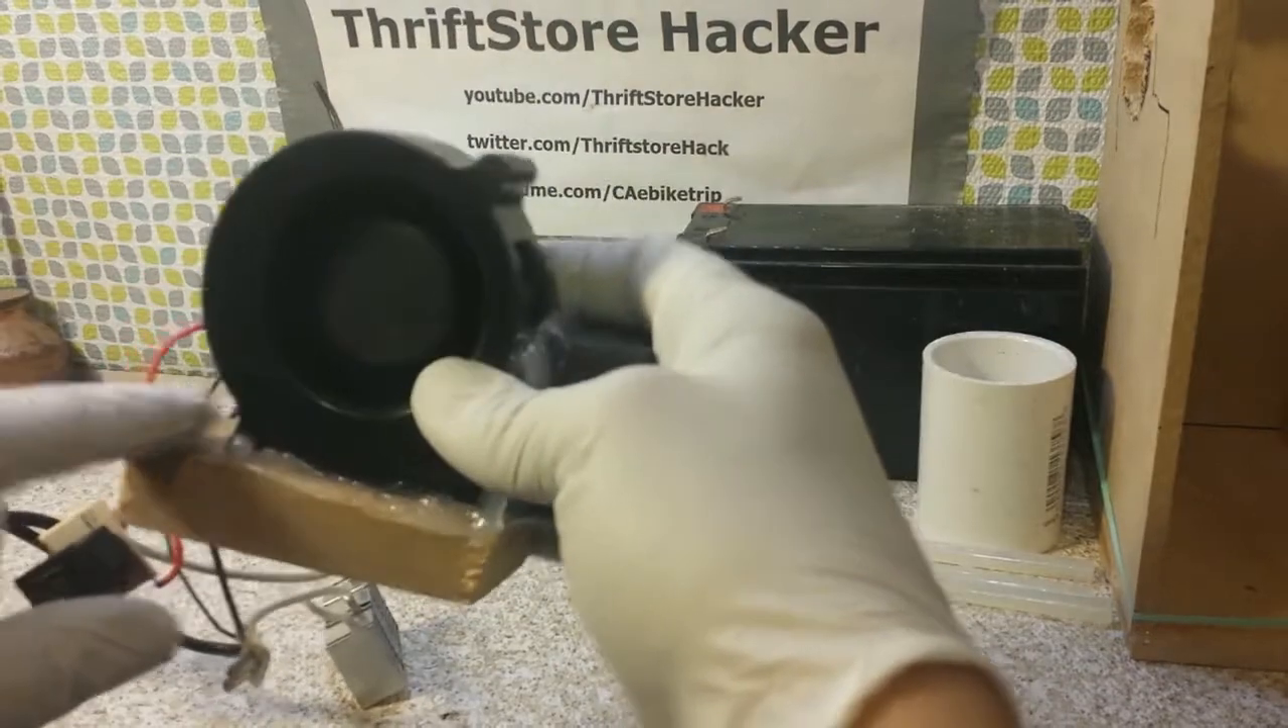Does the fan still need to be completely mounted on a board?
No.